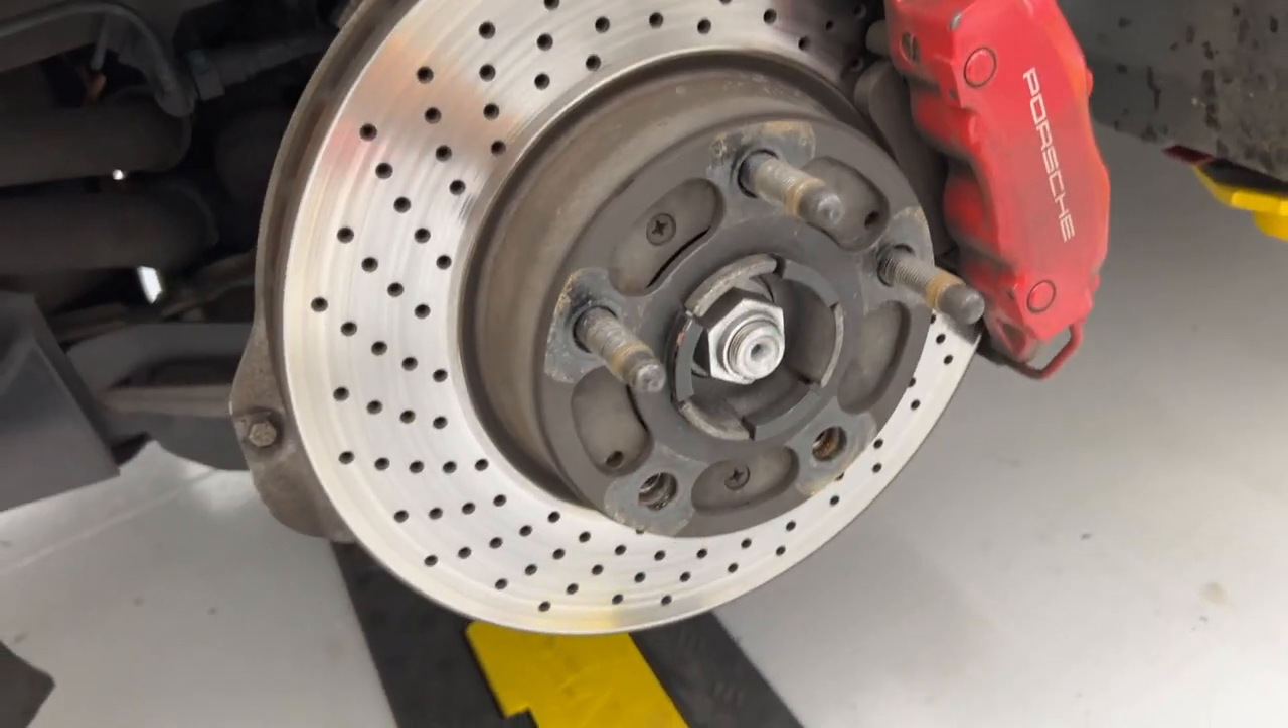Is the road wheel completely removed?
Yes.